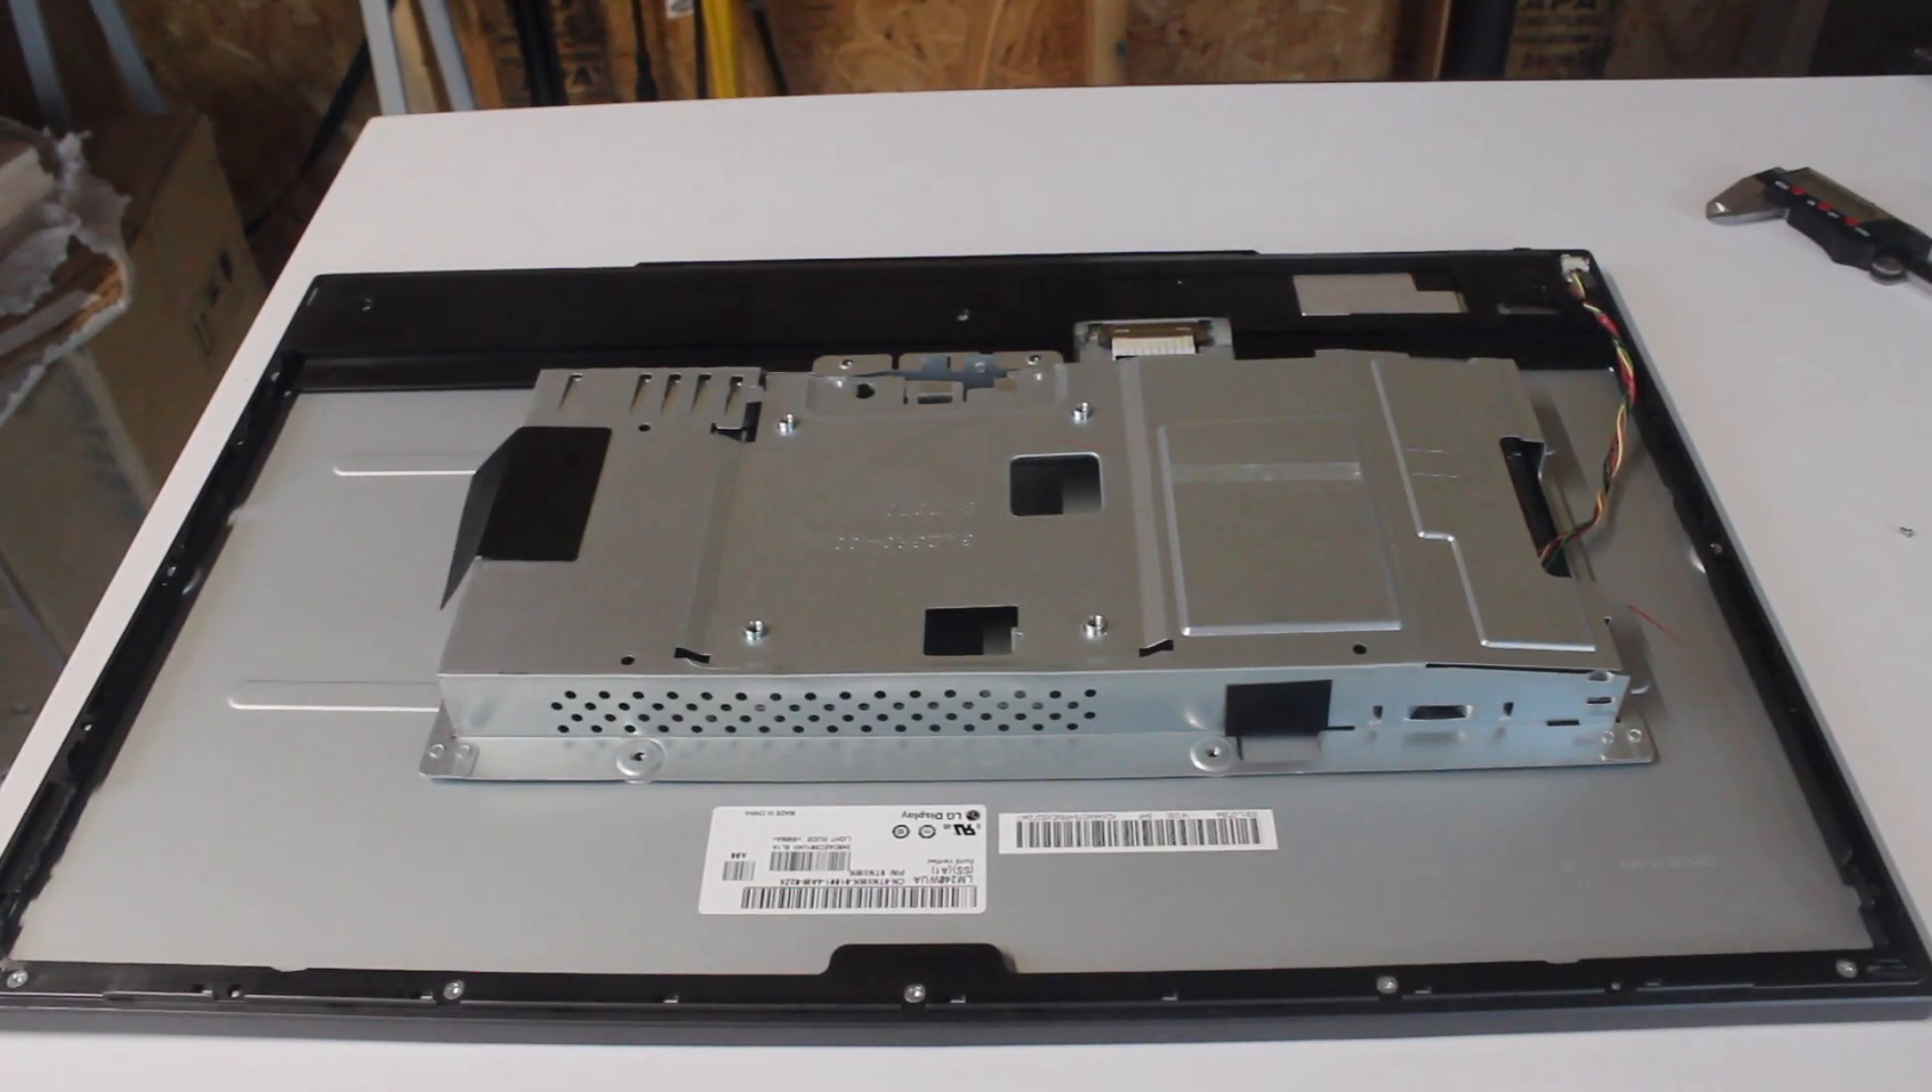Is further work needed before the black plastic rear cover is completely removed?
No.